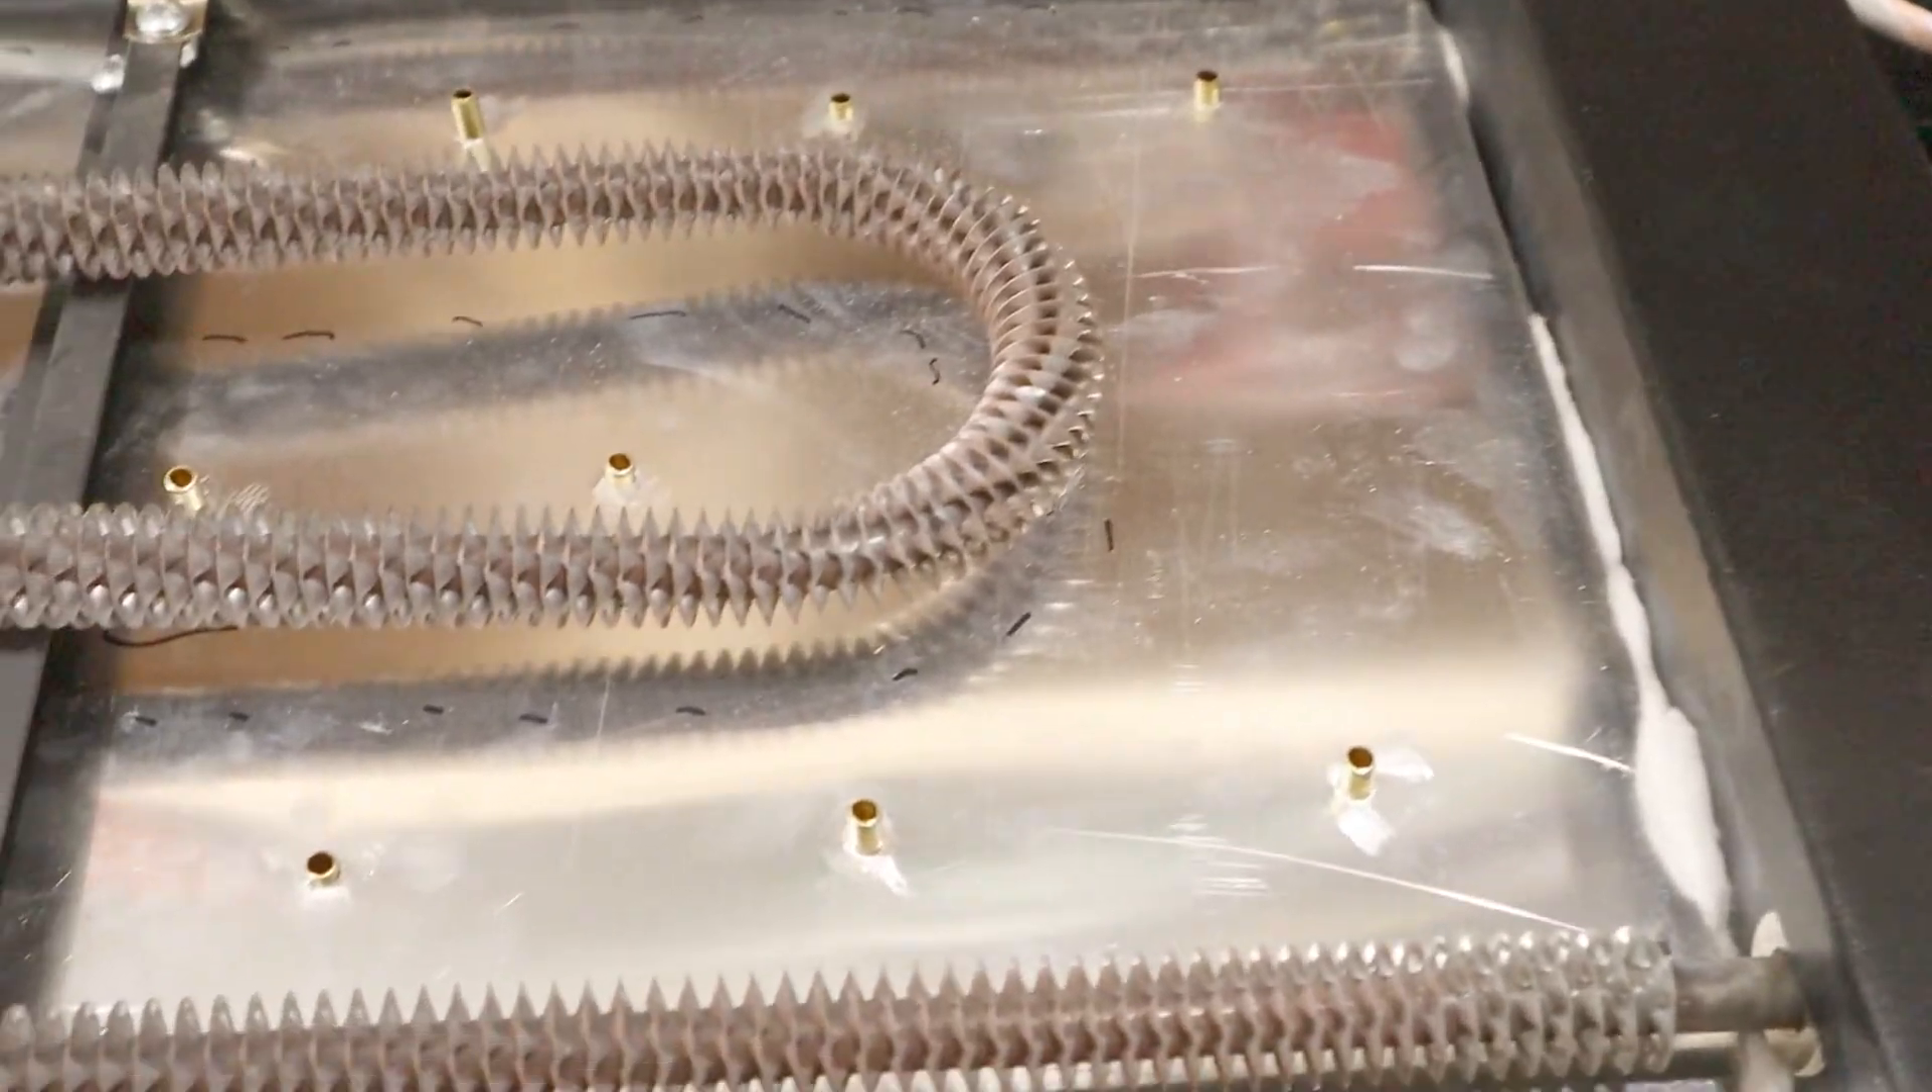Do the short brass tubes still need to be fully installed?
No.